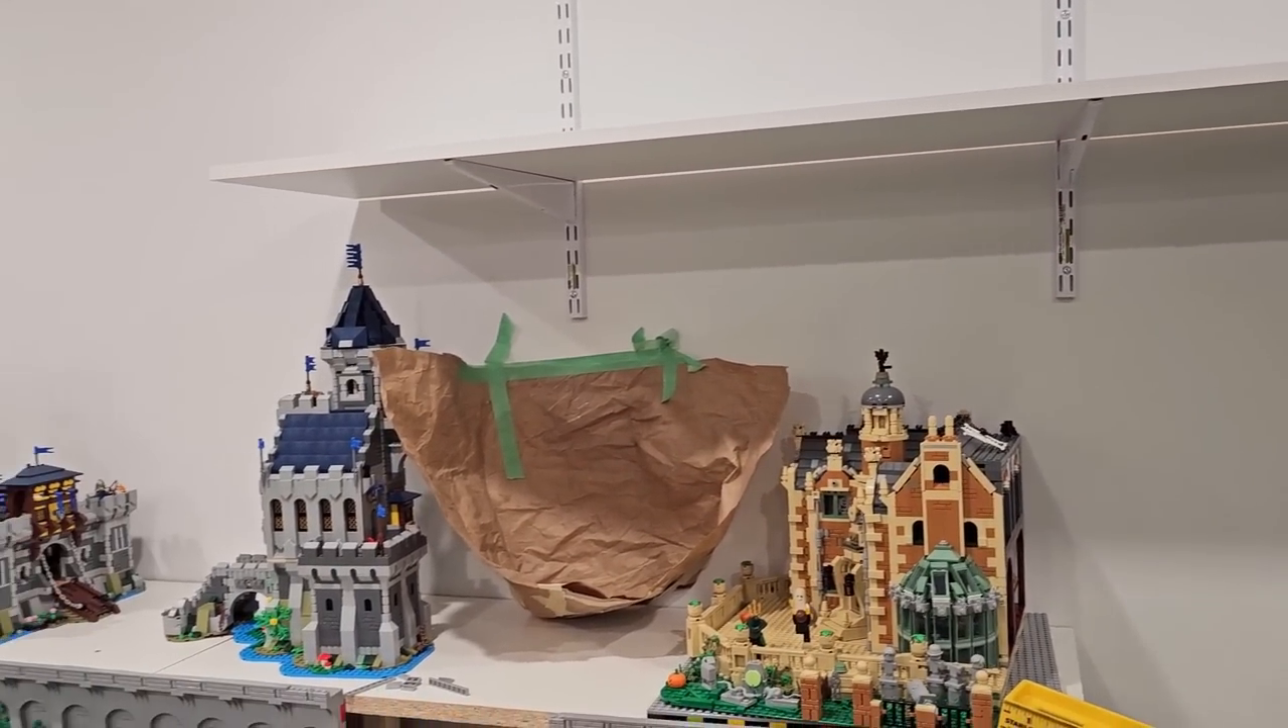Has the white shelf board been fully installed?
Yes.